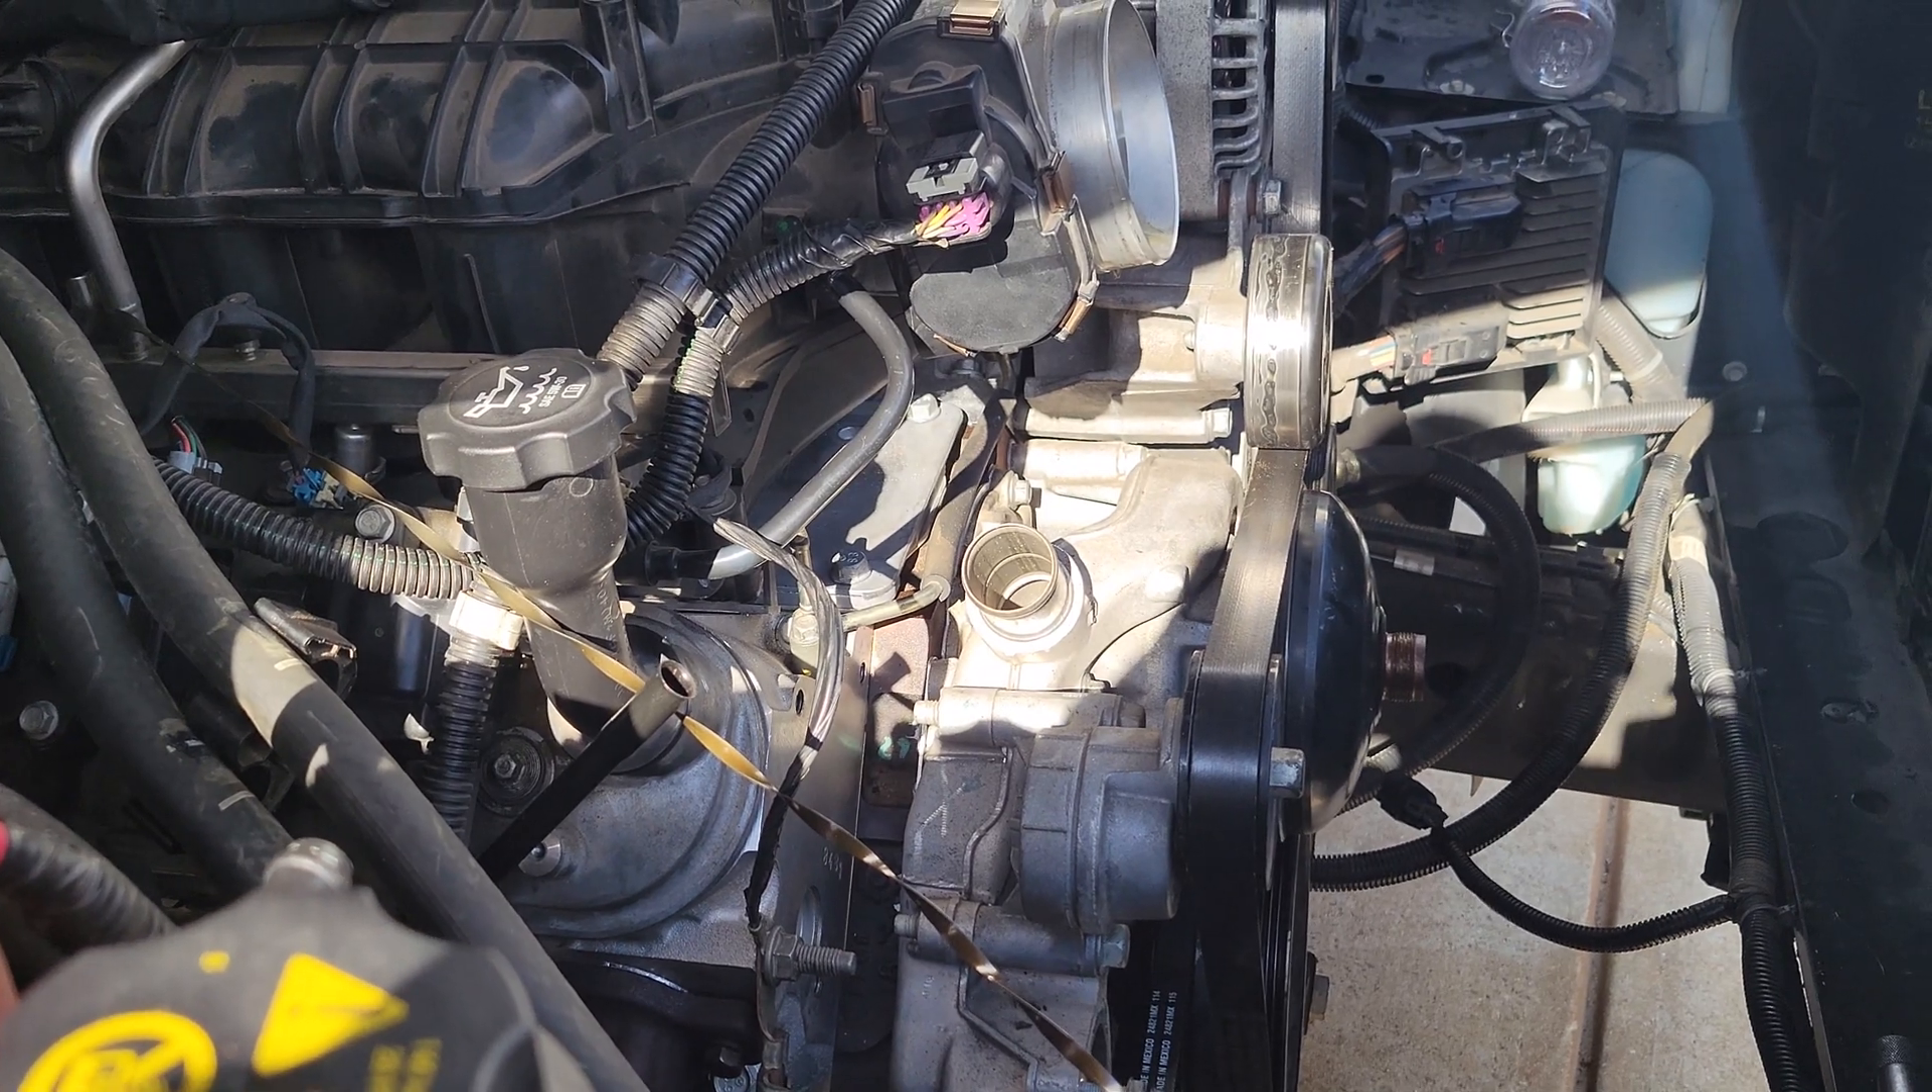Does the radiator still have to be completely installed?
Yes.